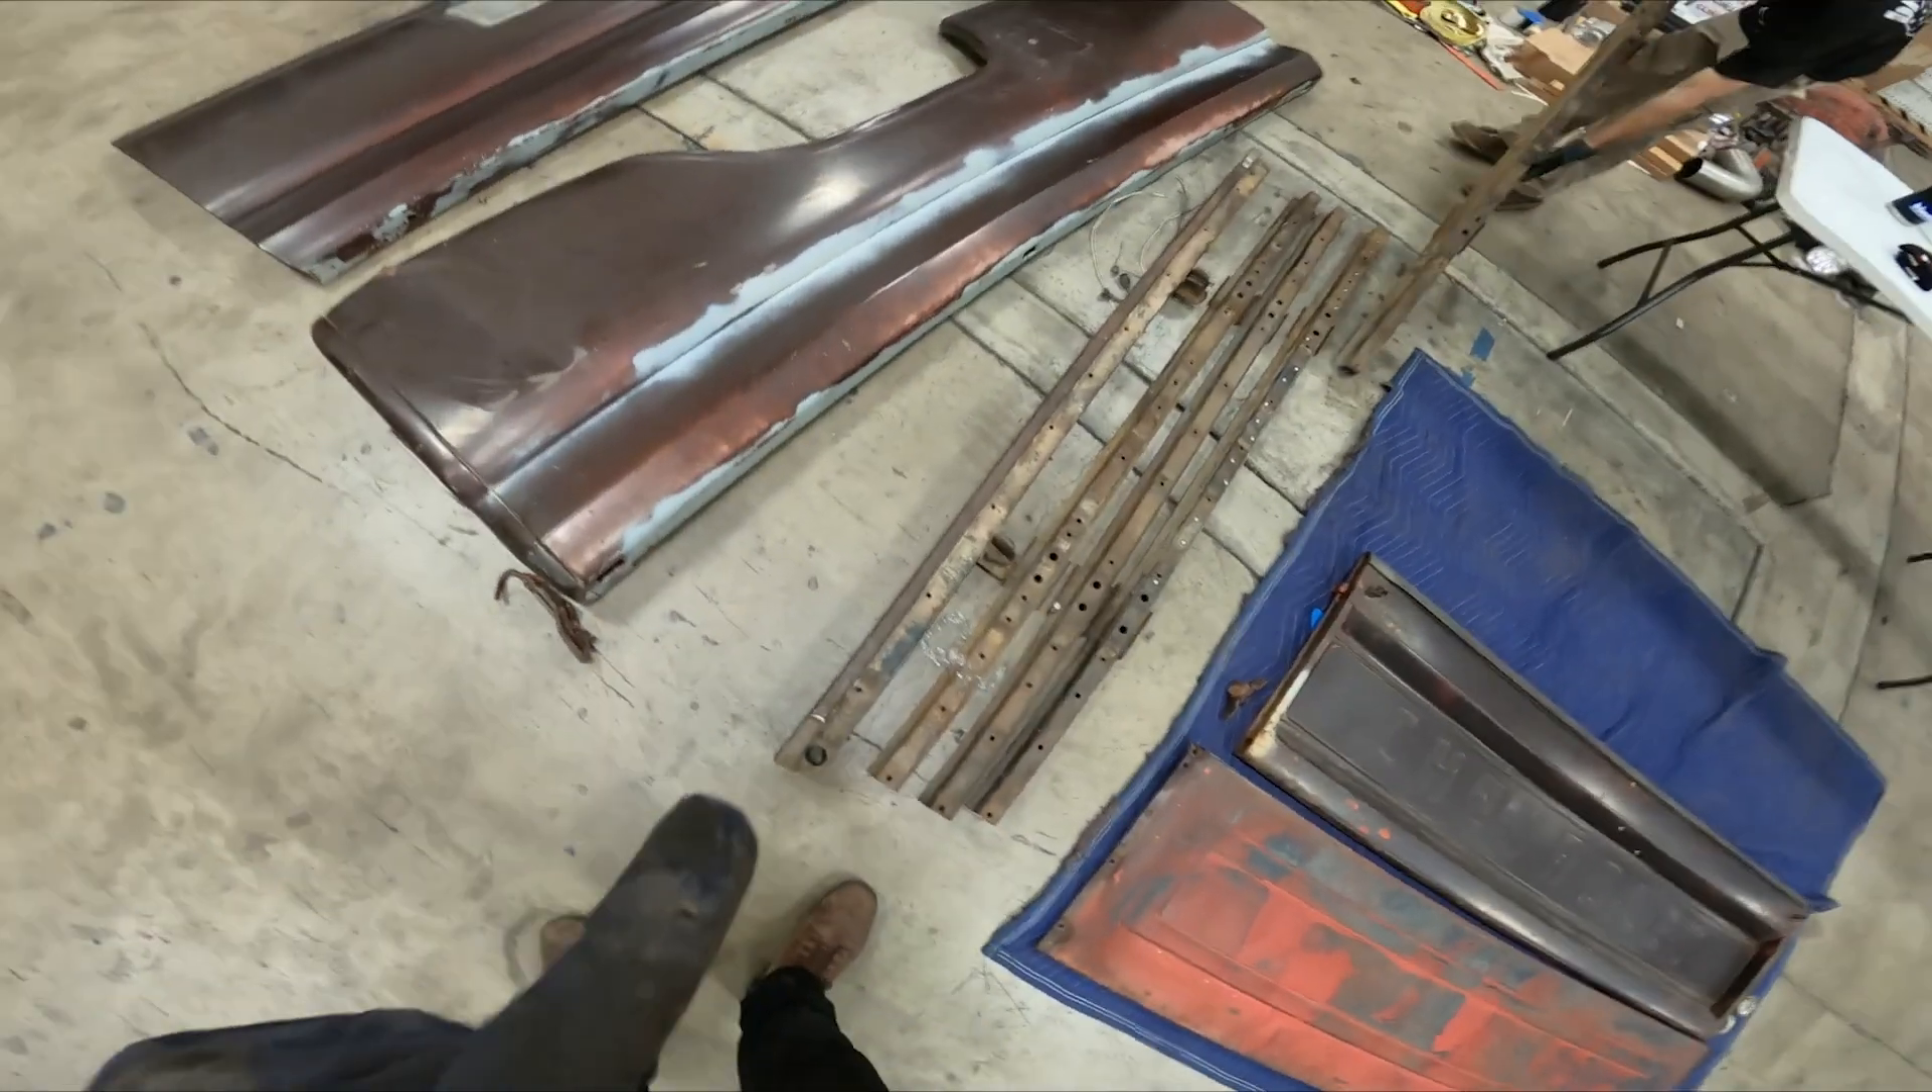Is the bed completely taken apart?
Yes.